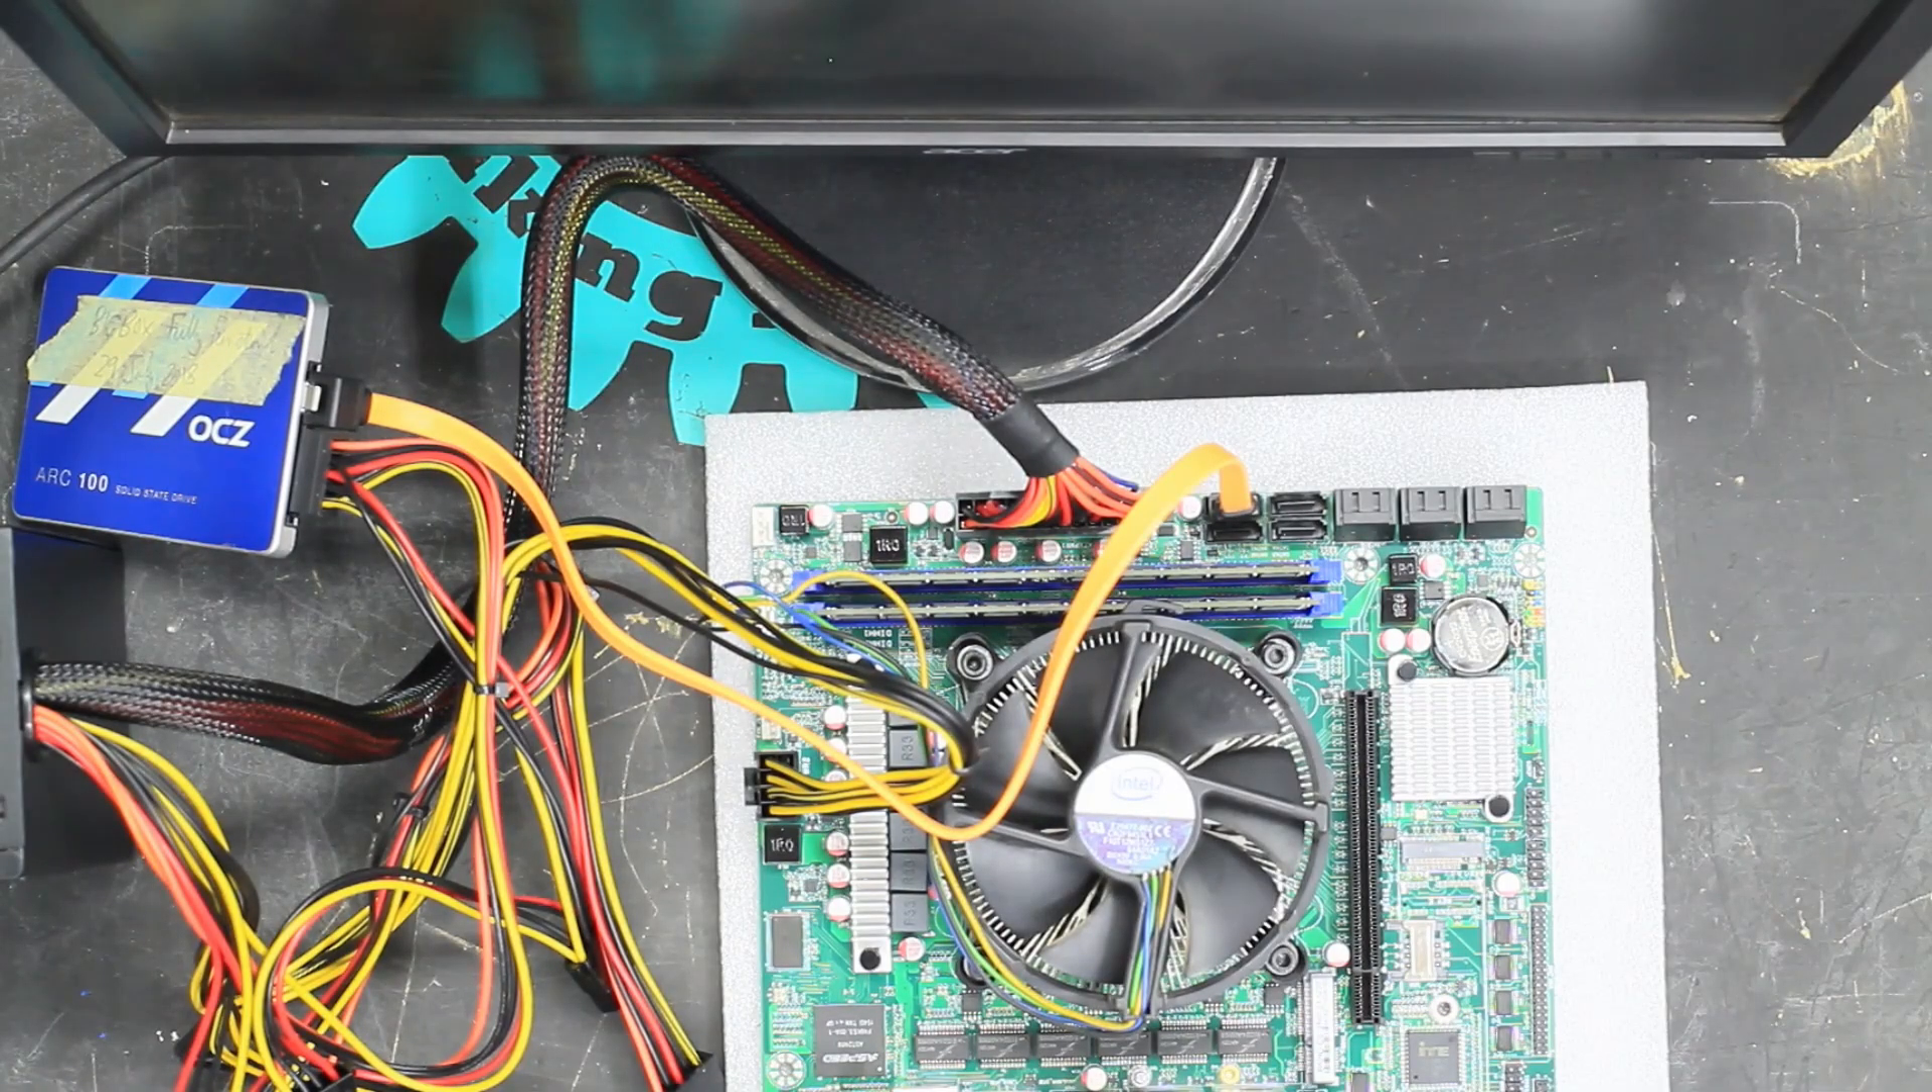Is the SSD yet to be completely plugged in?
No.